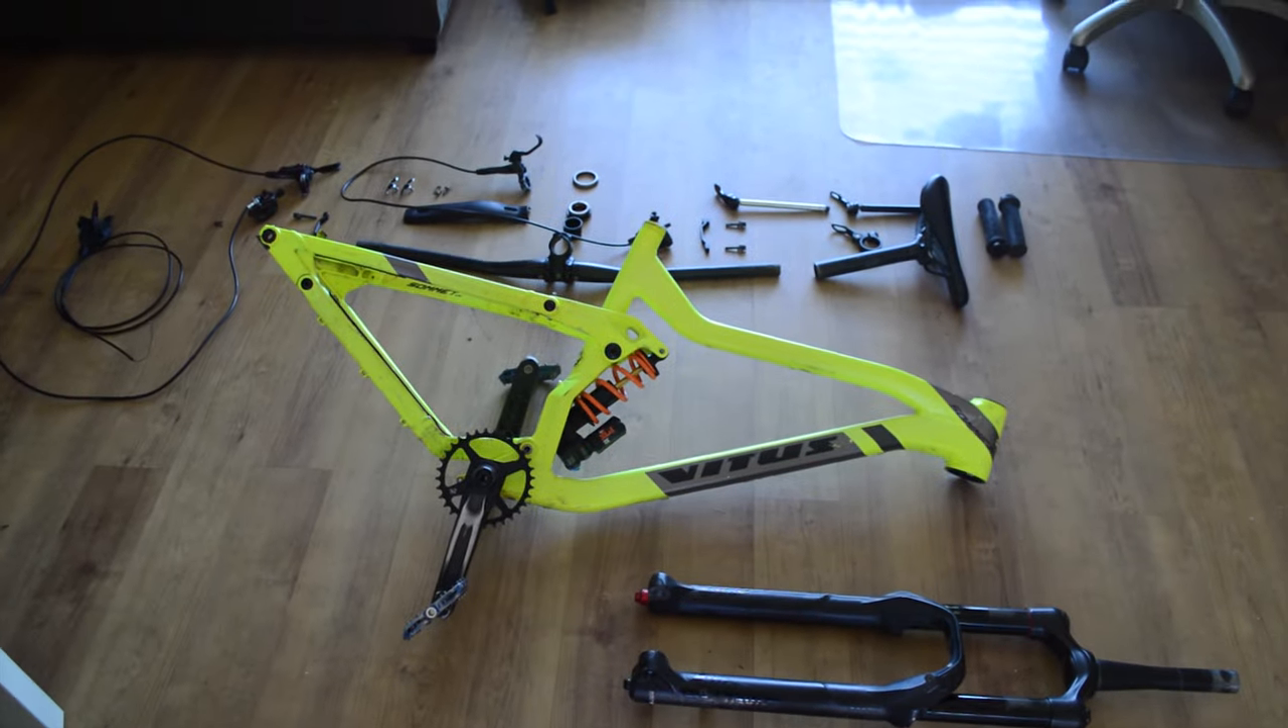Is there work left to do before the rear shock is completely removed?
Yes.